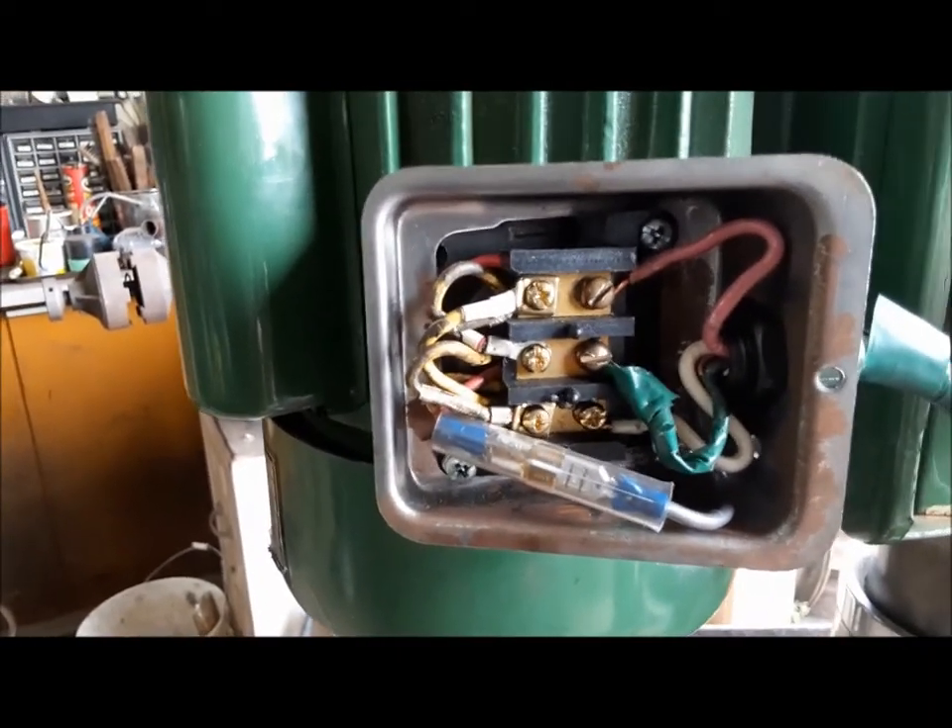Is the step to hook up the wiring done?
Yes.